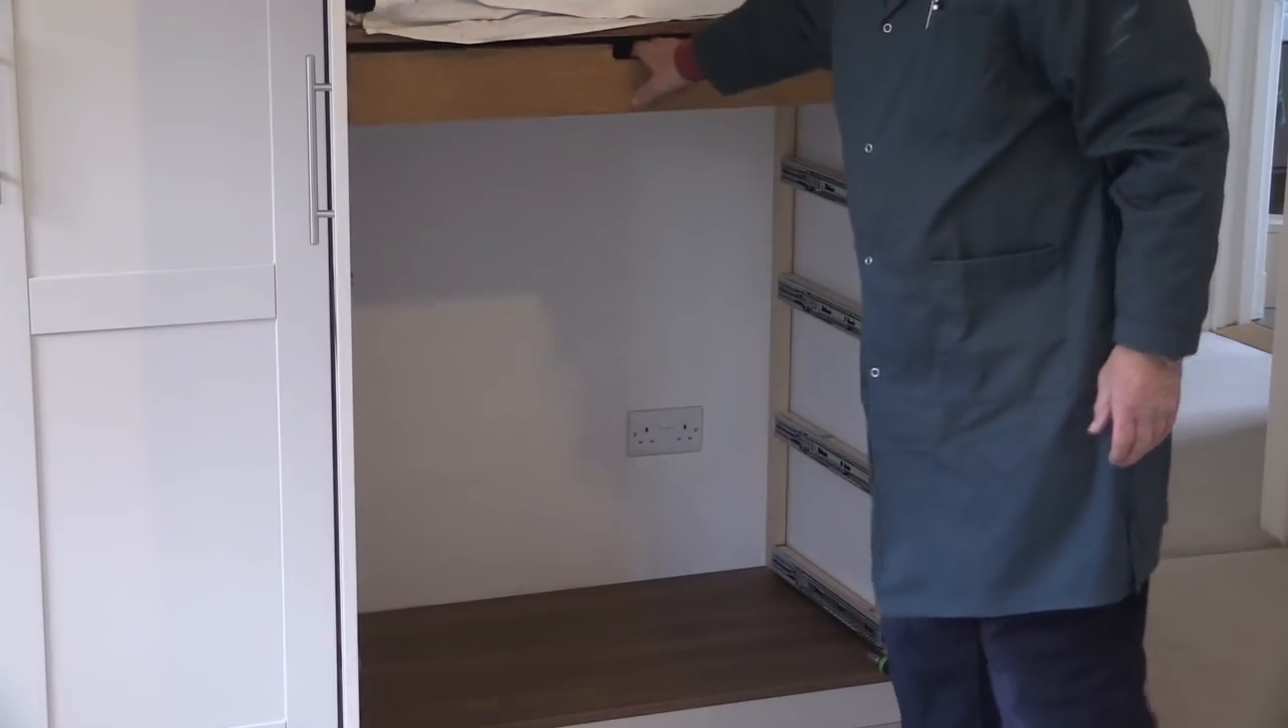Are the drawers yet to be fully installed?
Yes.